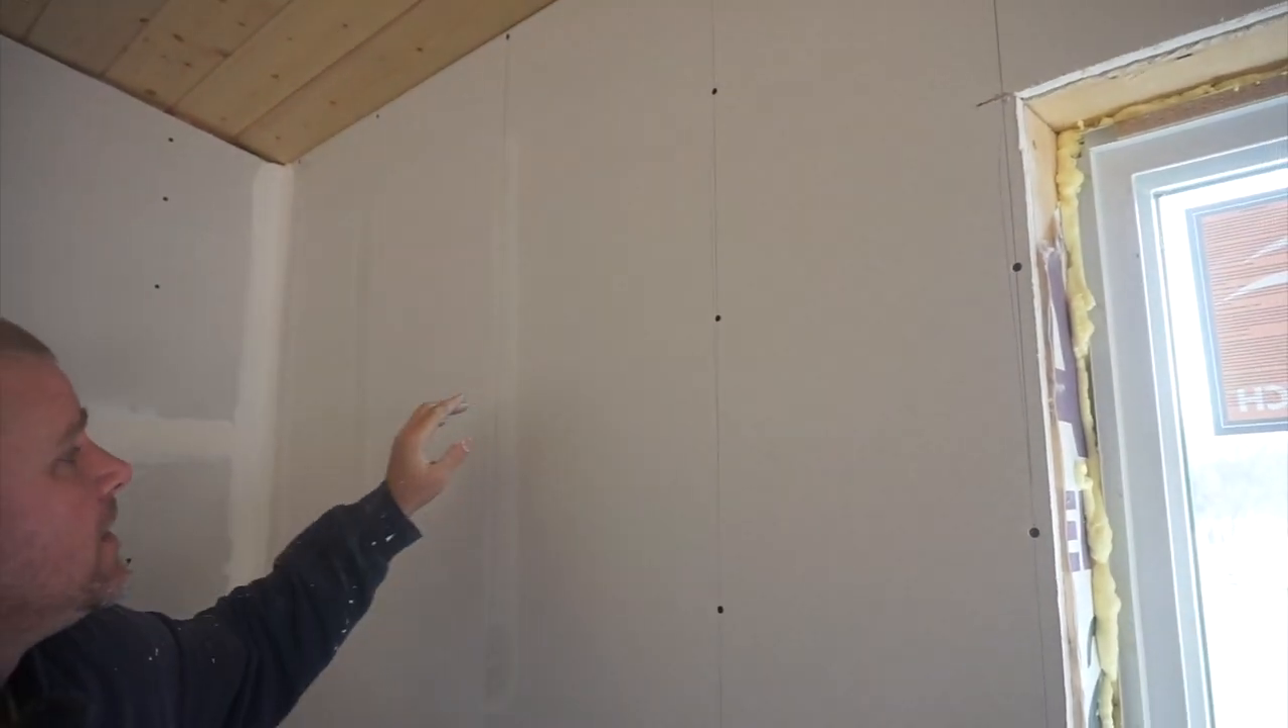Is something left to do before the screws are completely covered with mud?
Yes.